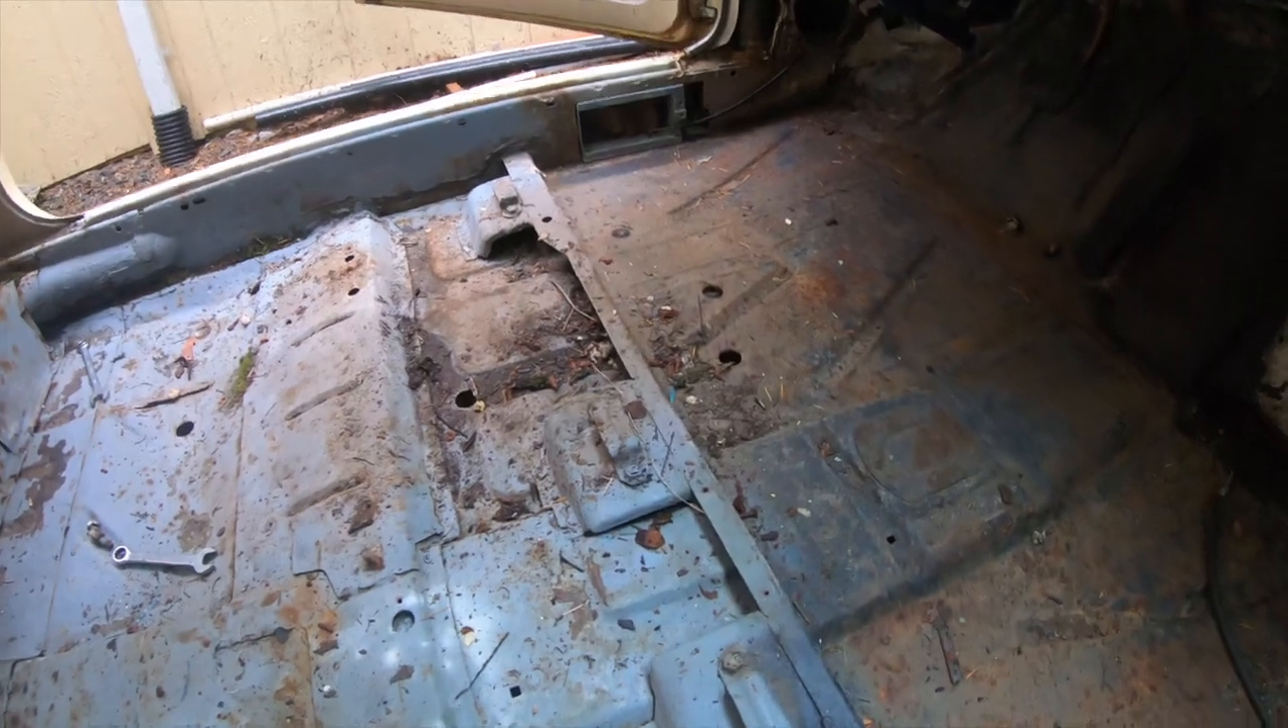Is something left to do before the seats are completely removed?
No.